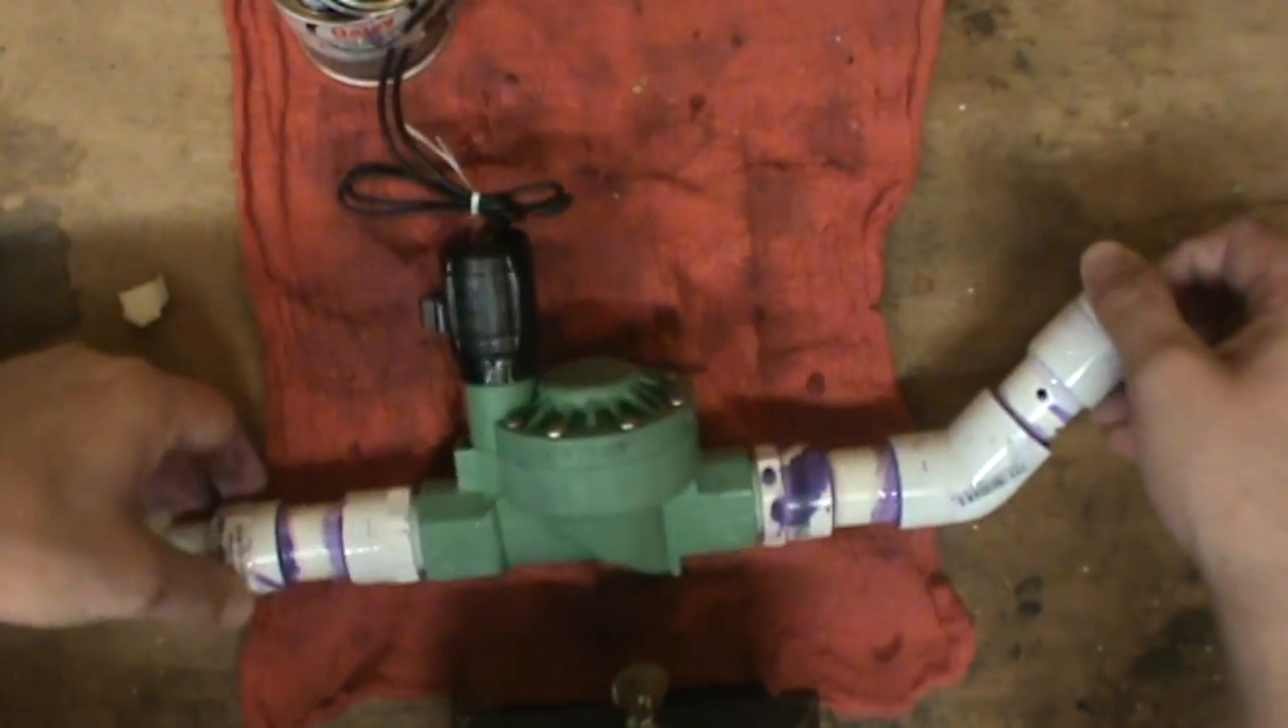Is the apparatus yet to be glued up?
No.